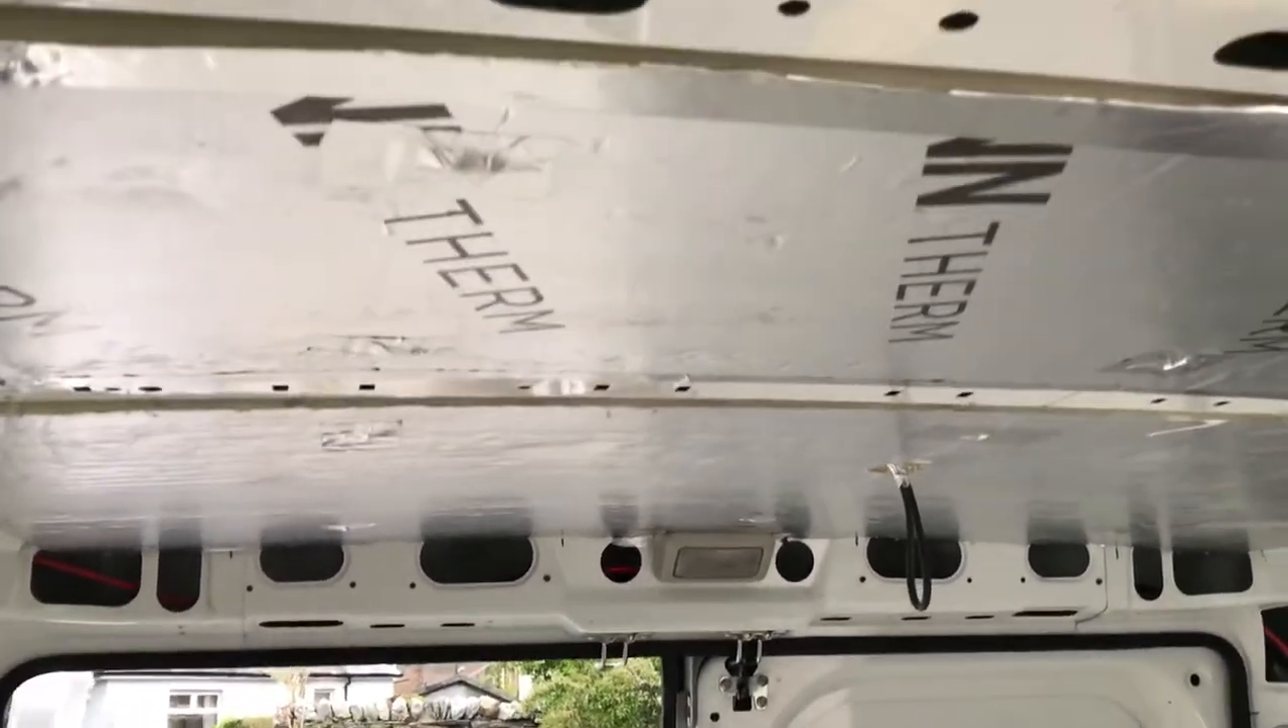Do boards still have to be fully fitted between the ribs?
No.